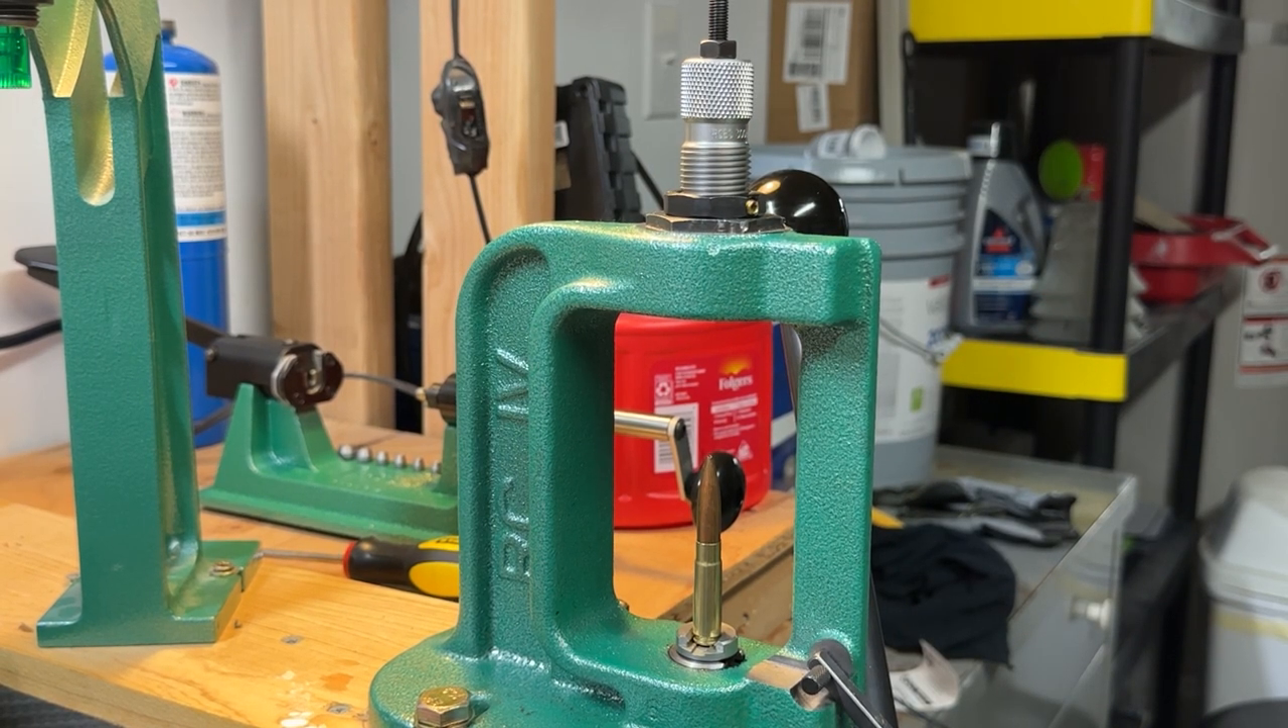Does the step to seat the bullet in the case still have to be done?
Yes.